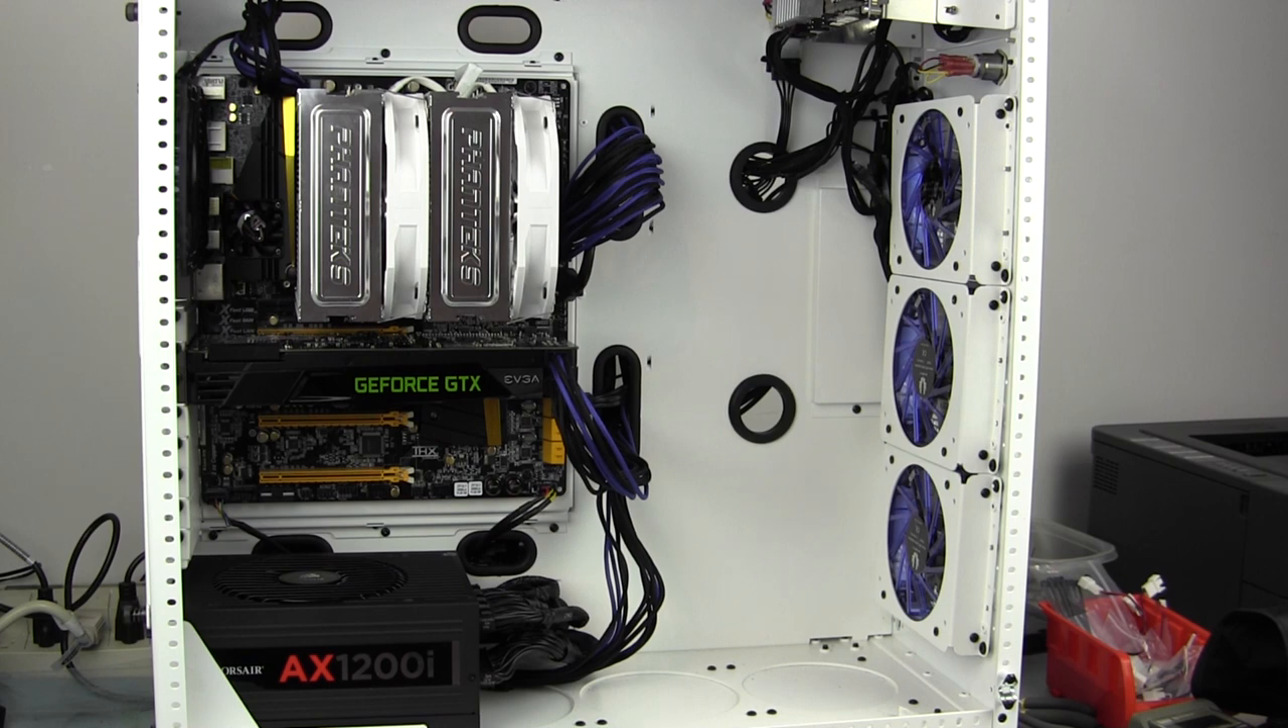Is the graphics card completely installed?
Yes.